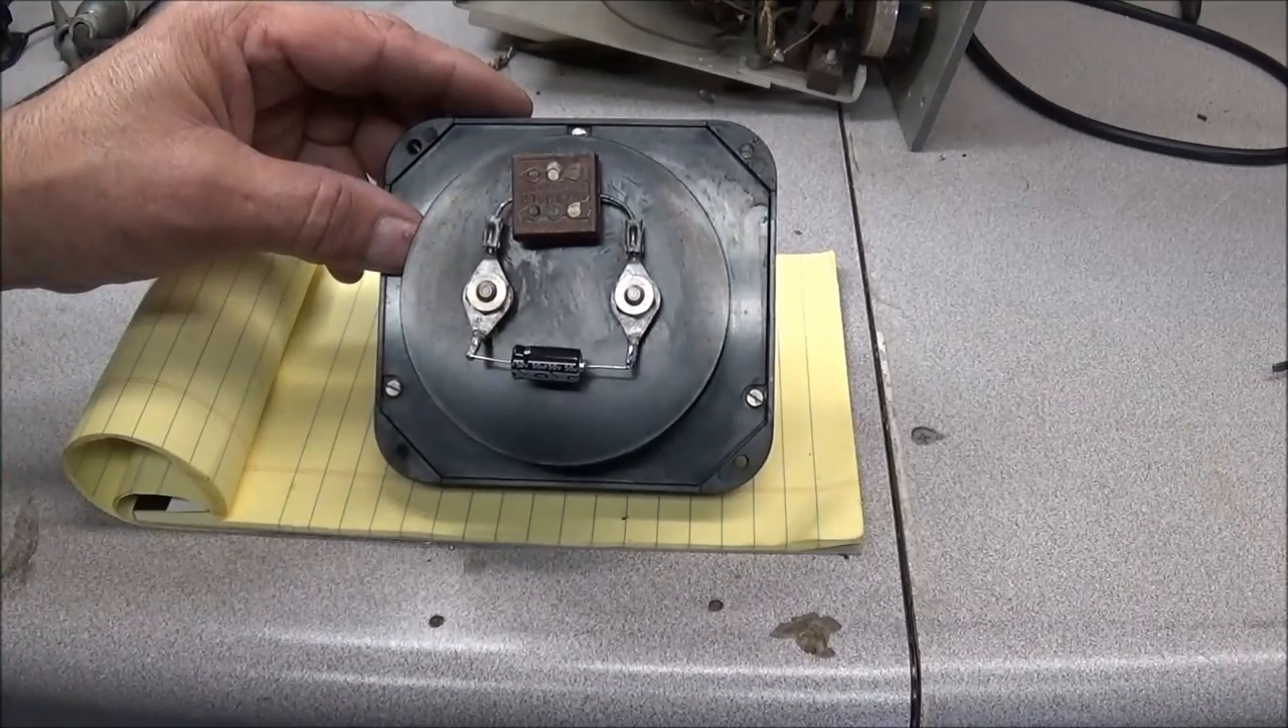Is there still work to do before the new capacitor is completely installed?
No.